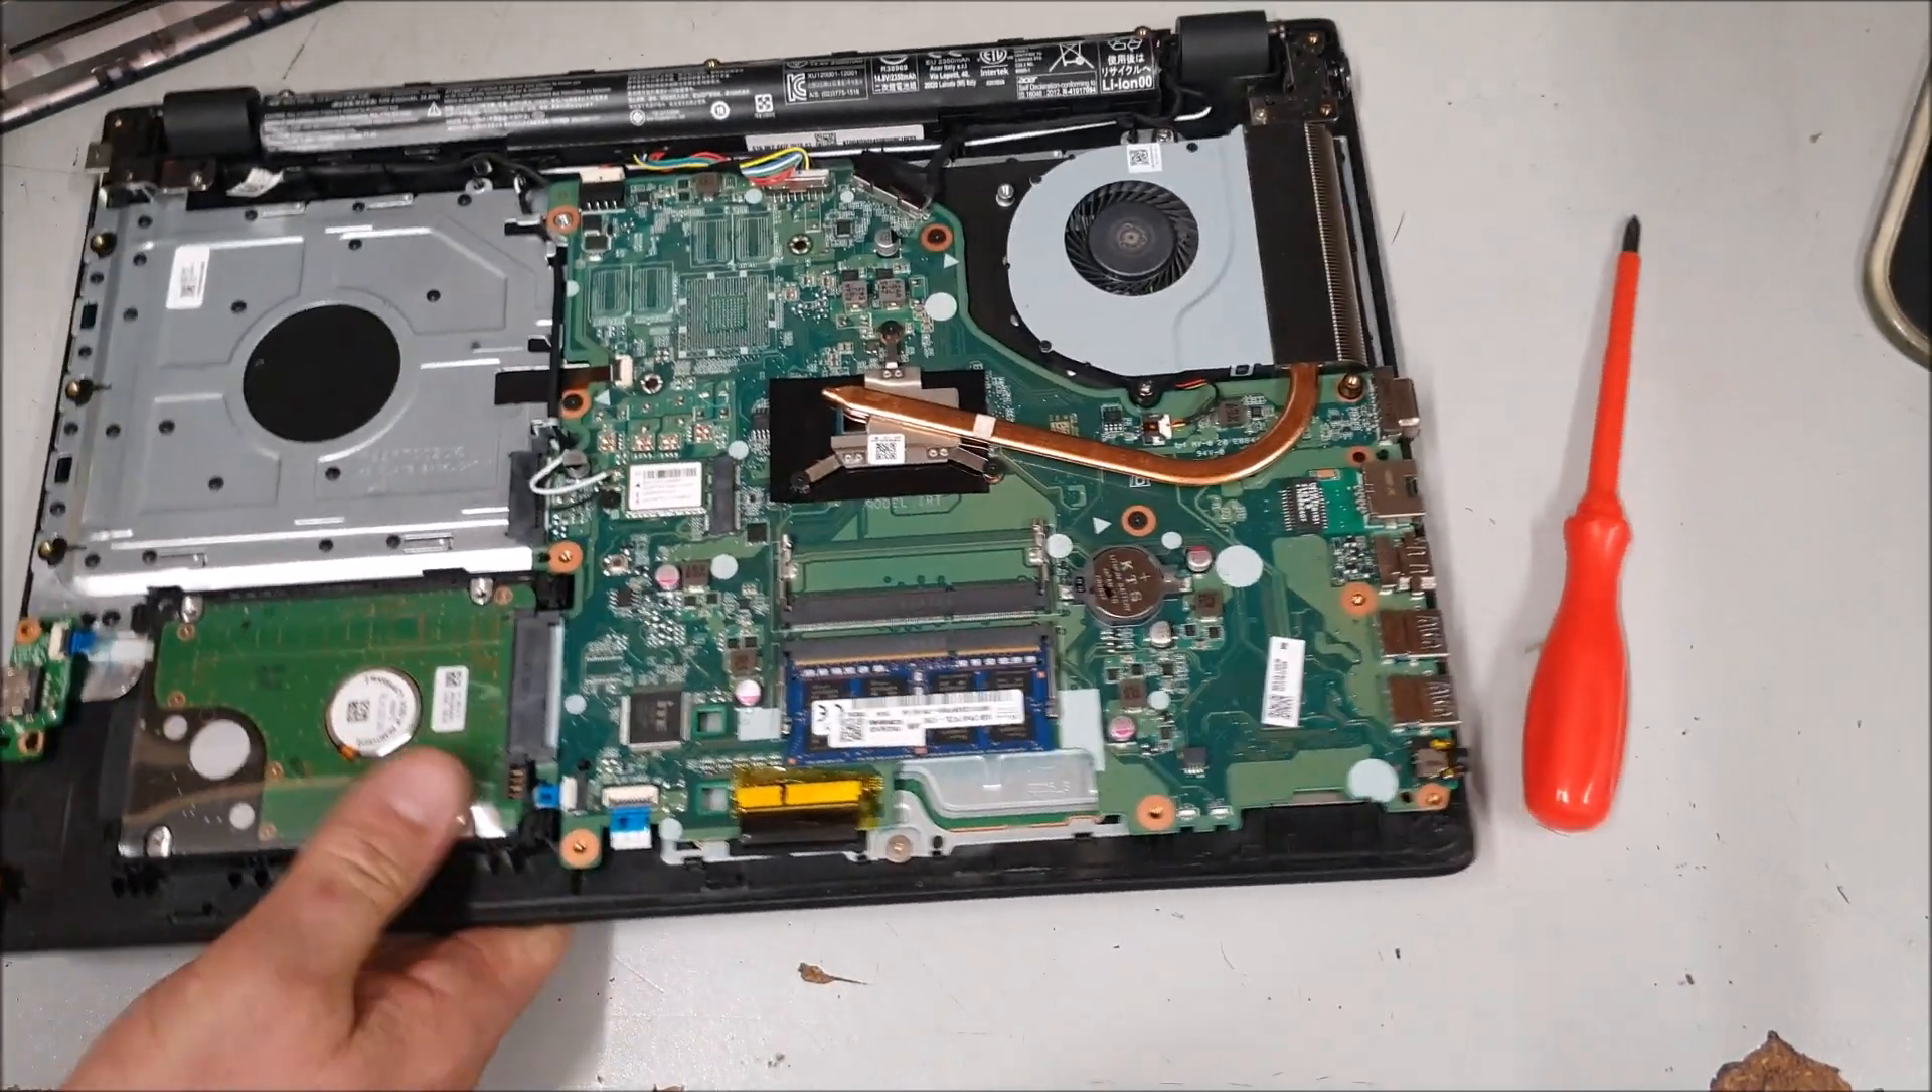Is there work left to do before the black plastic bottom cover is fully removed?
No.